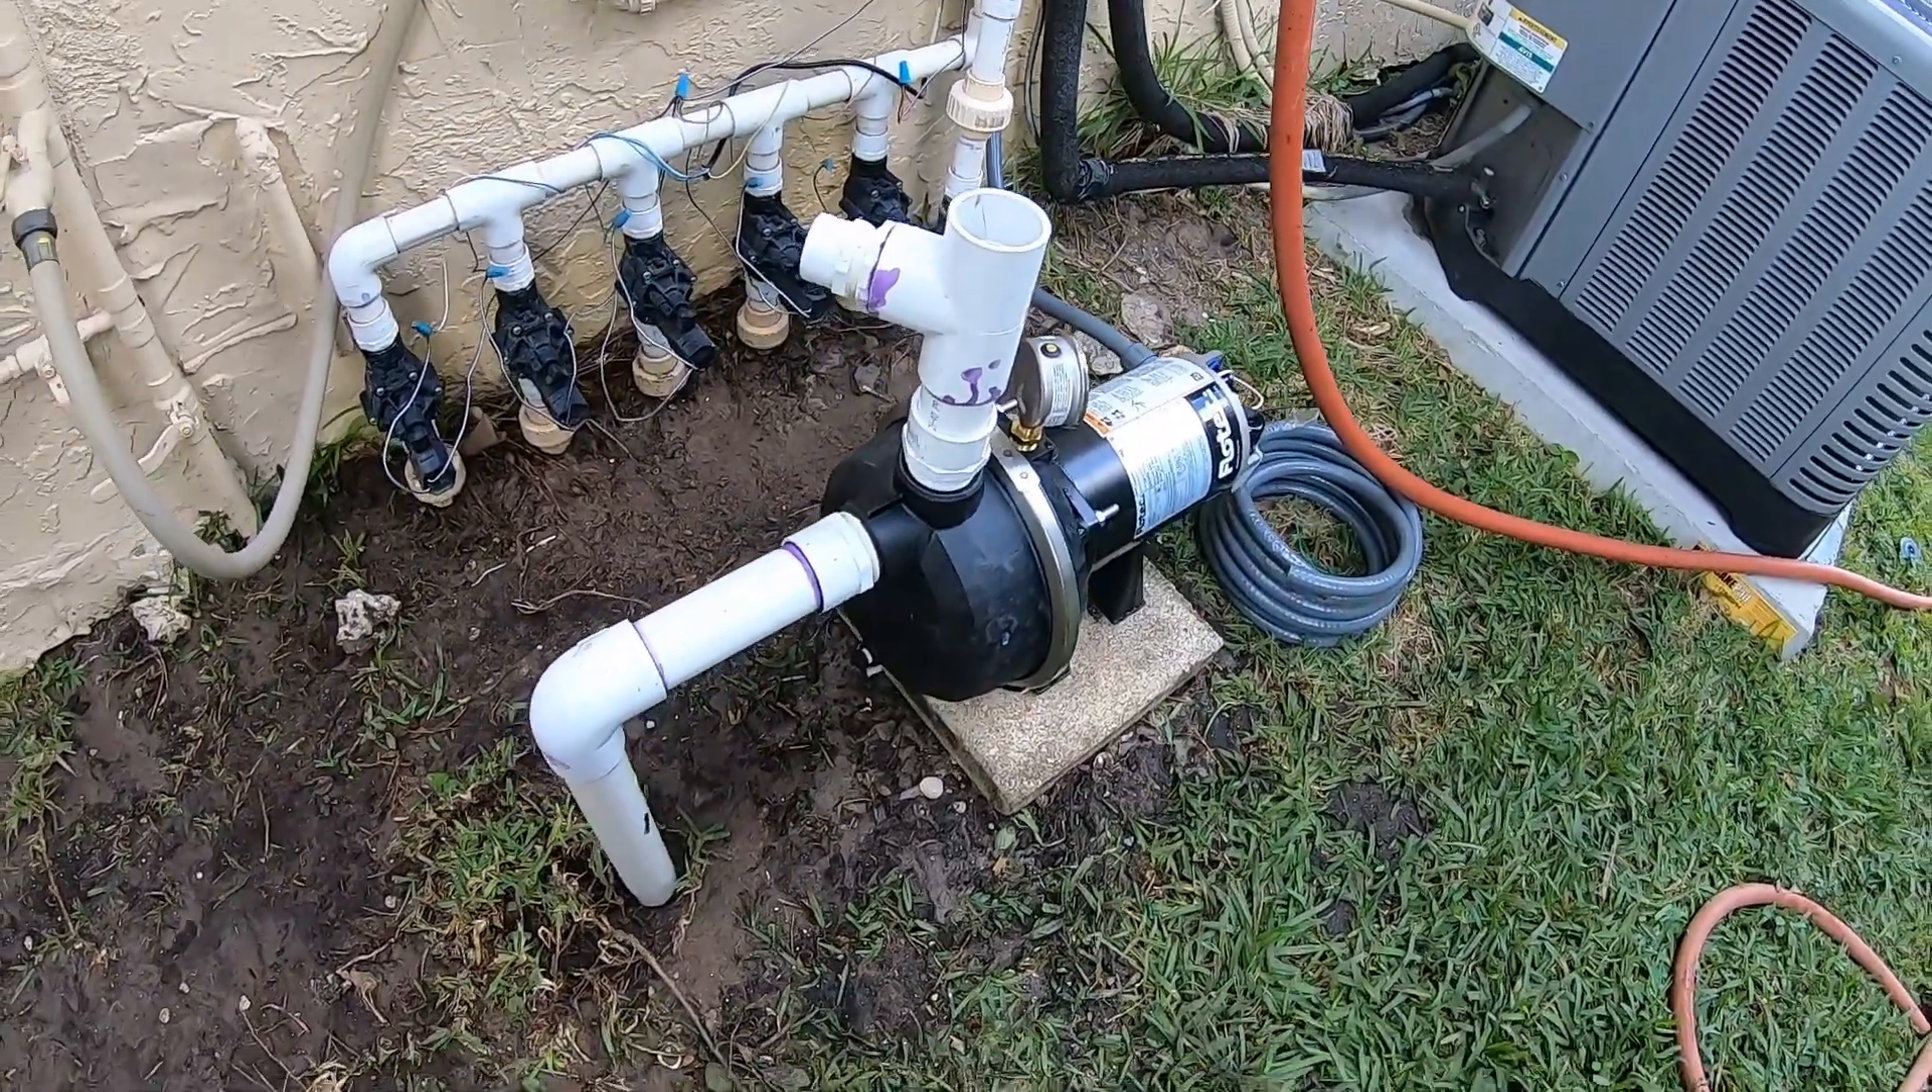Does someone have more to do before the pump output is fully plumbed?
Yes.